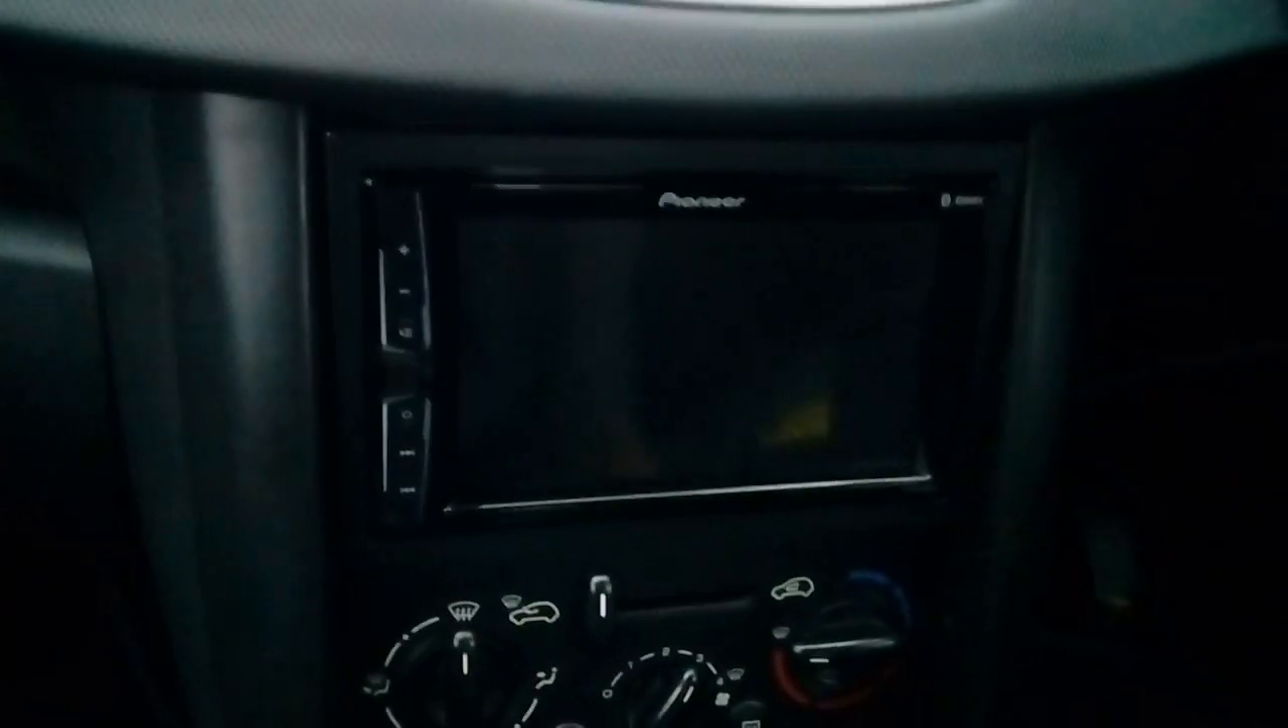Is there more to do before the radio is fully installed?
No.